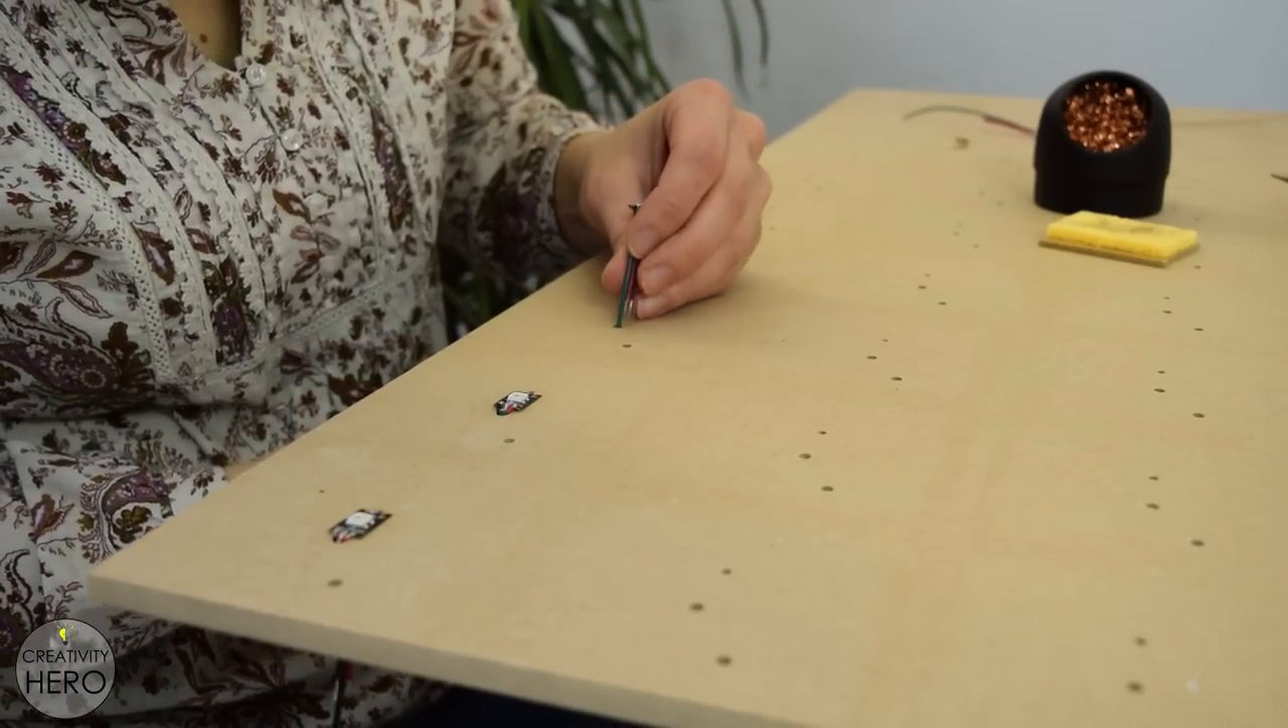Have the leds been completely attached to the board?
No.